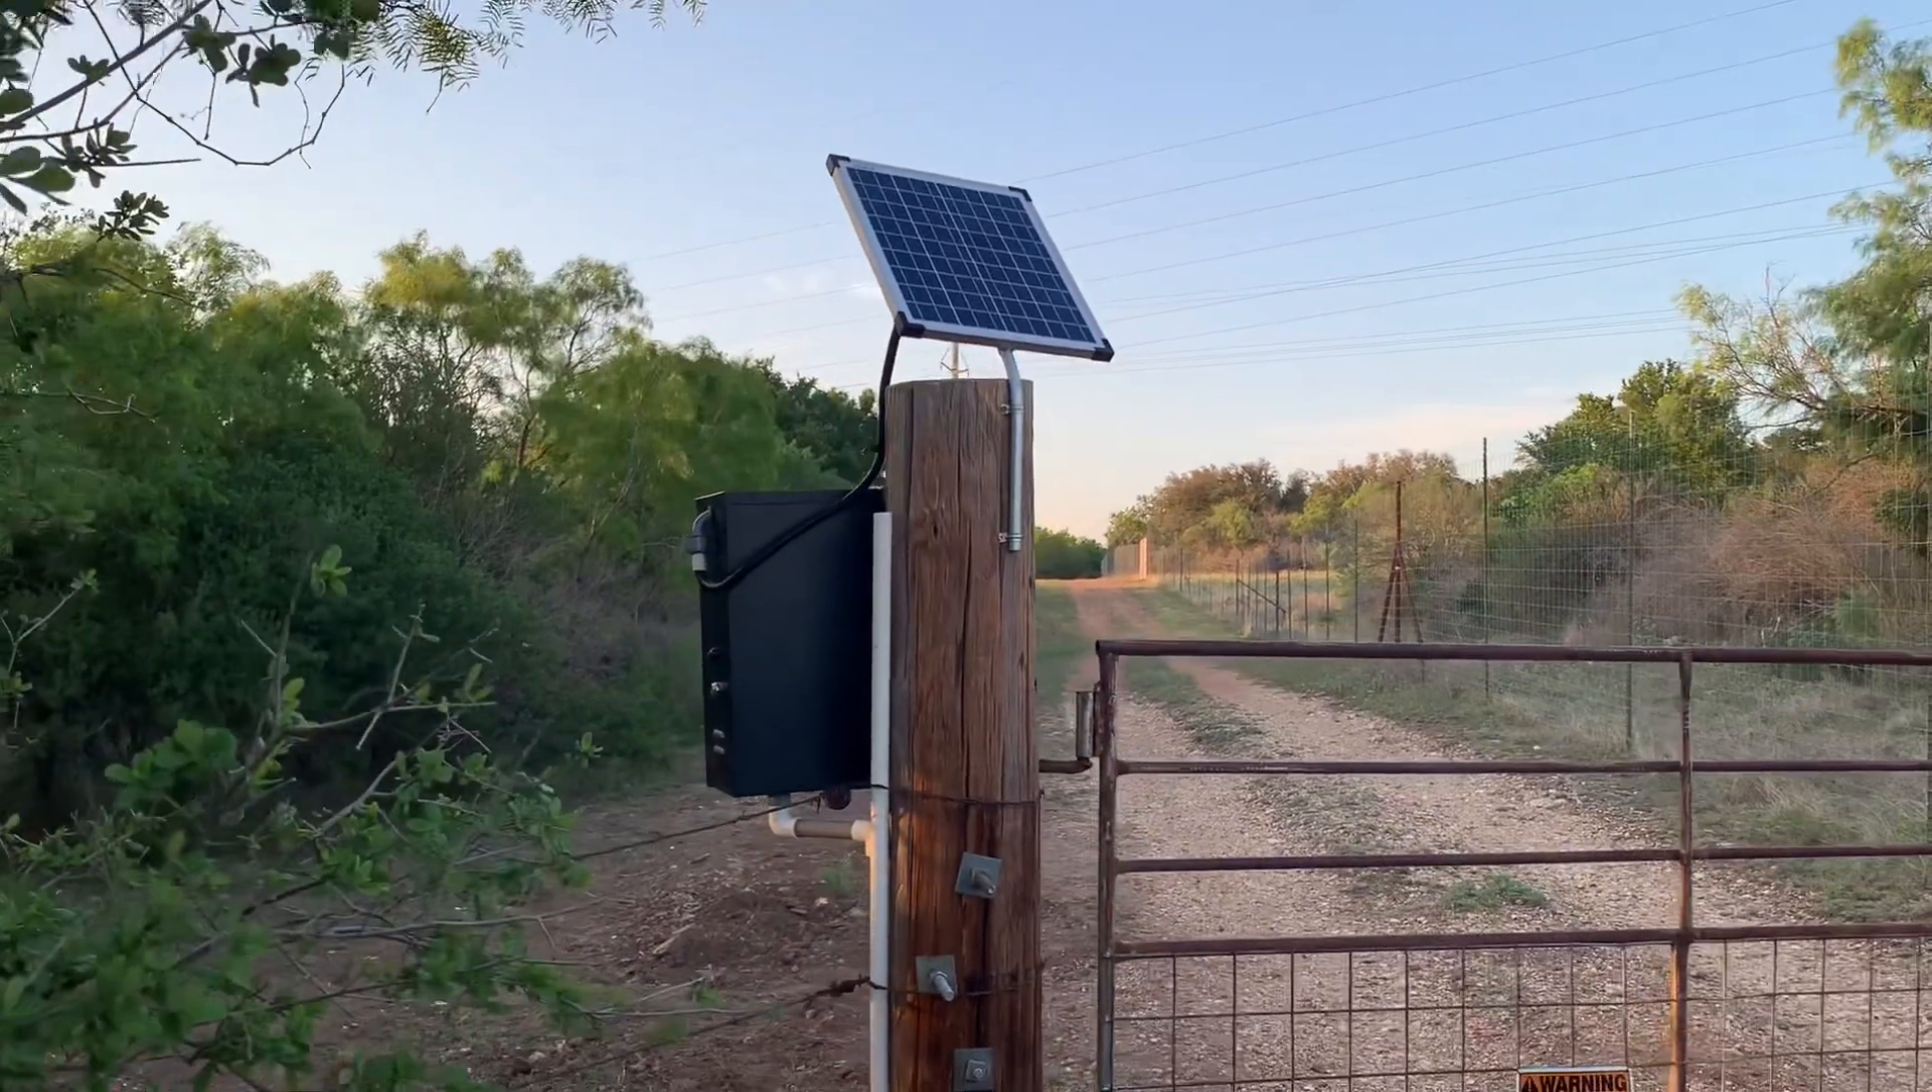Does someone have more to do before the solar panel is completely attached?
No.